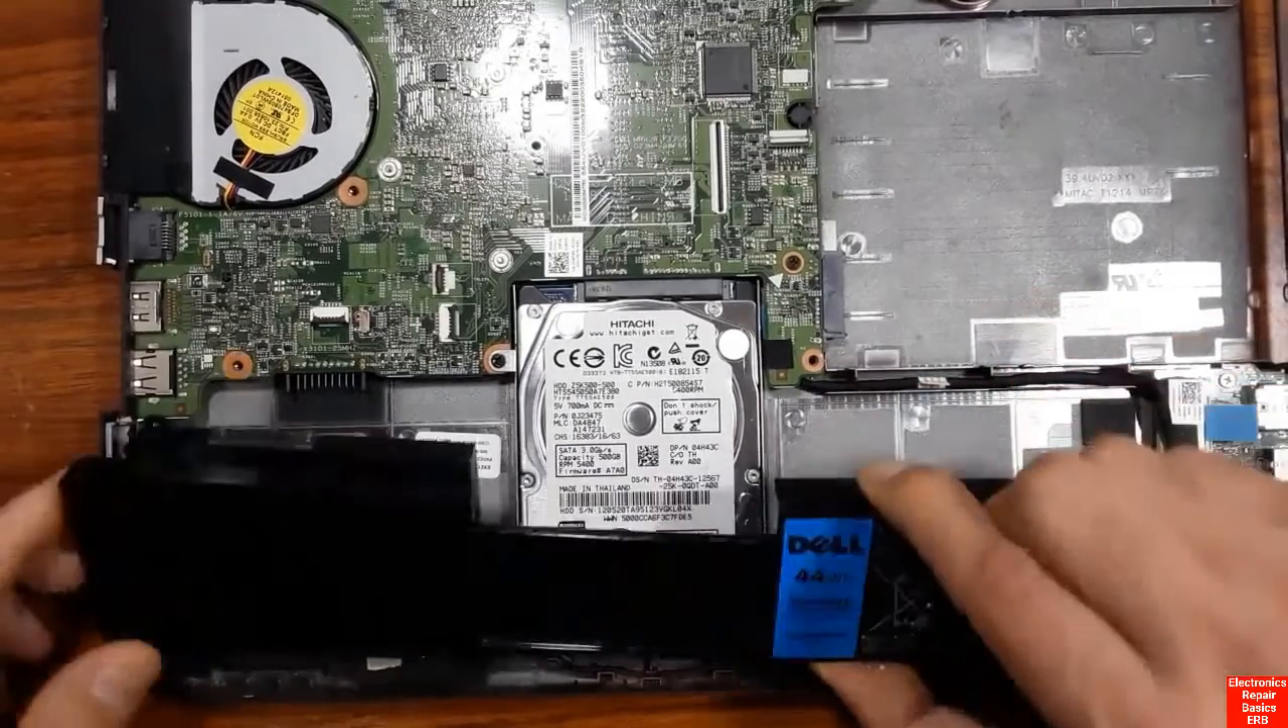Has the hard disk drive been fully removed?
No.